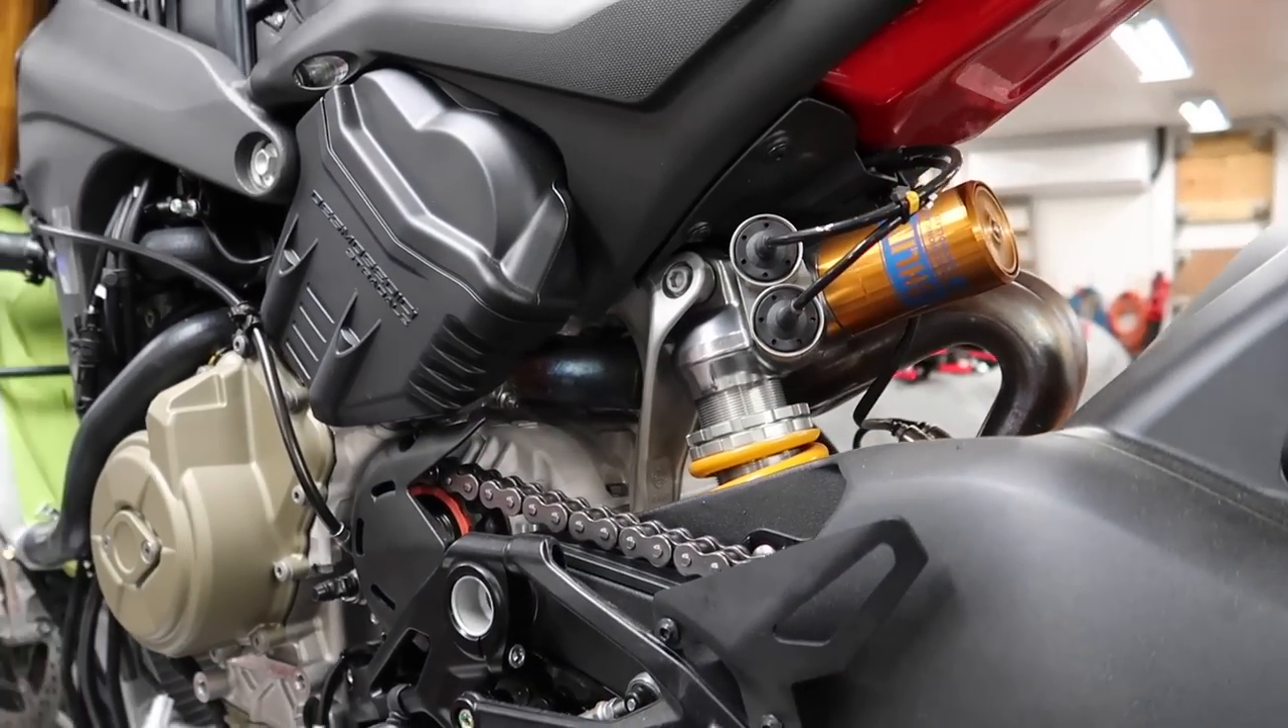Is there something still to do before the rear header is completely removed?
Yes.